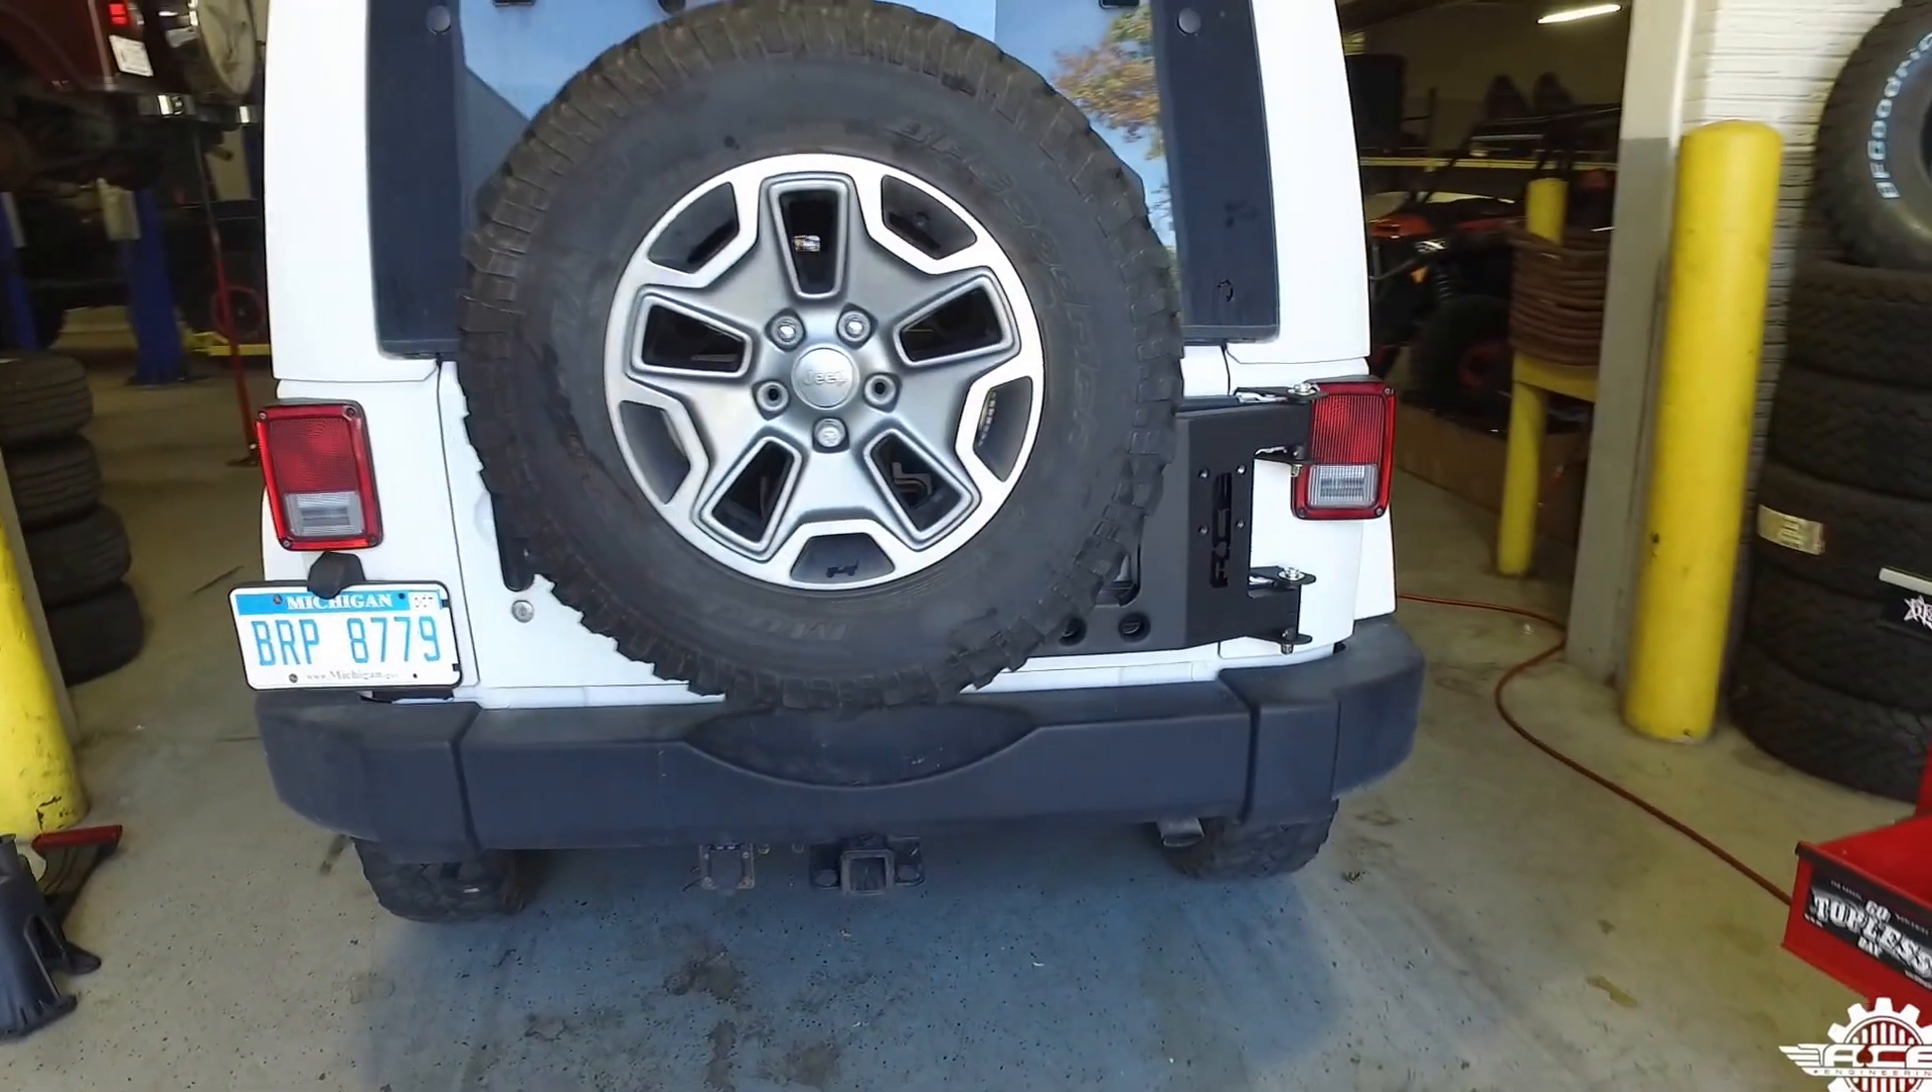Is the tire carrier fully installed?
Yes.